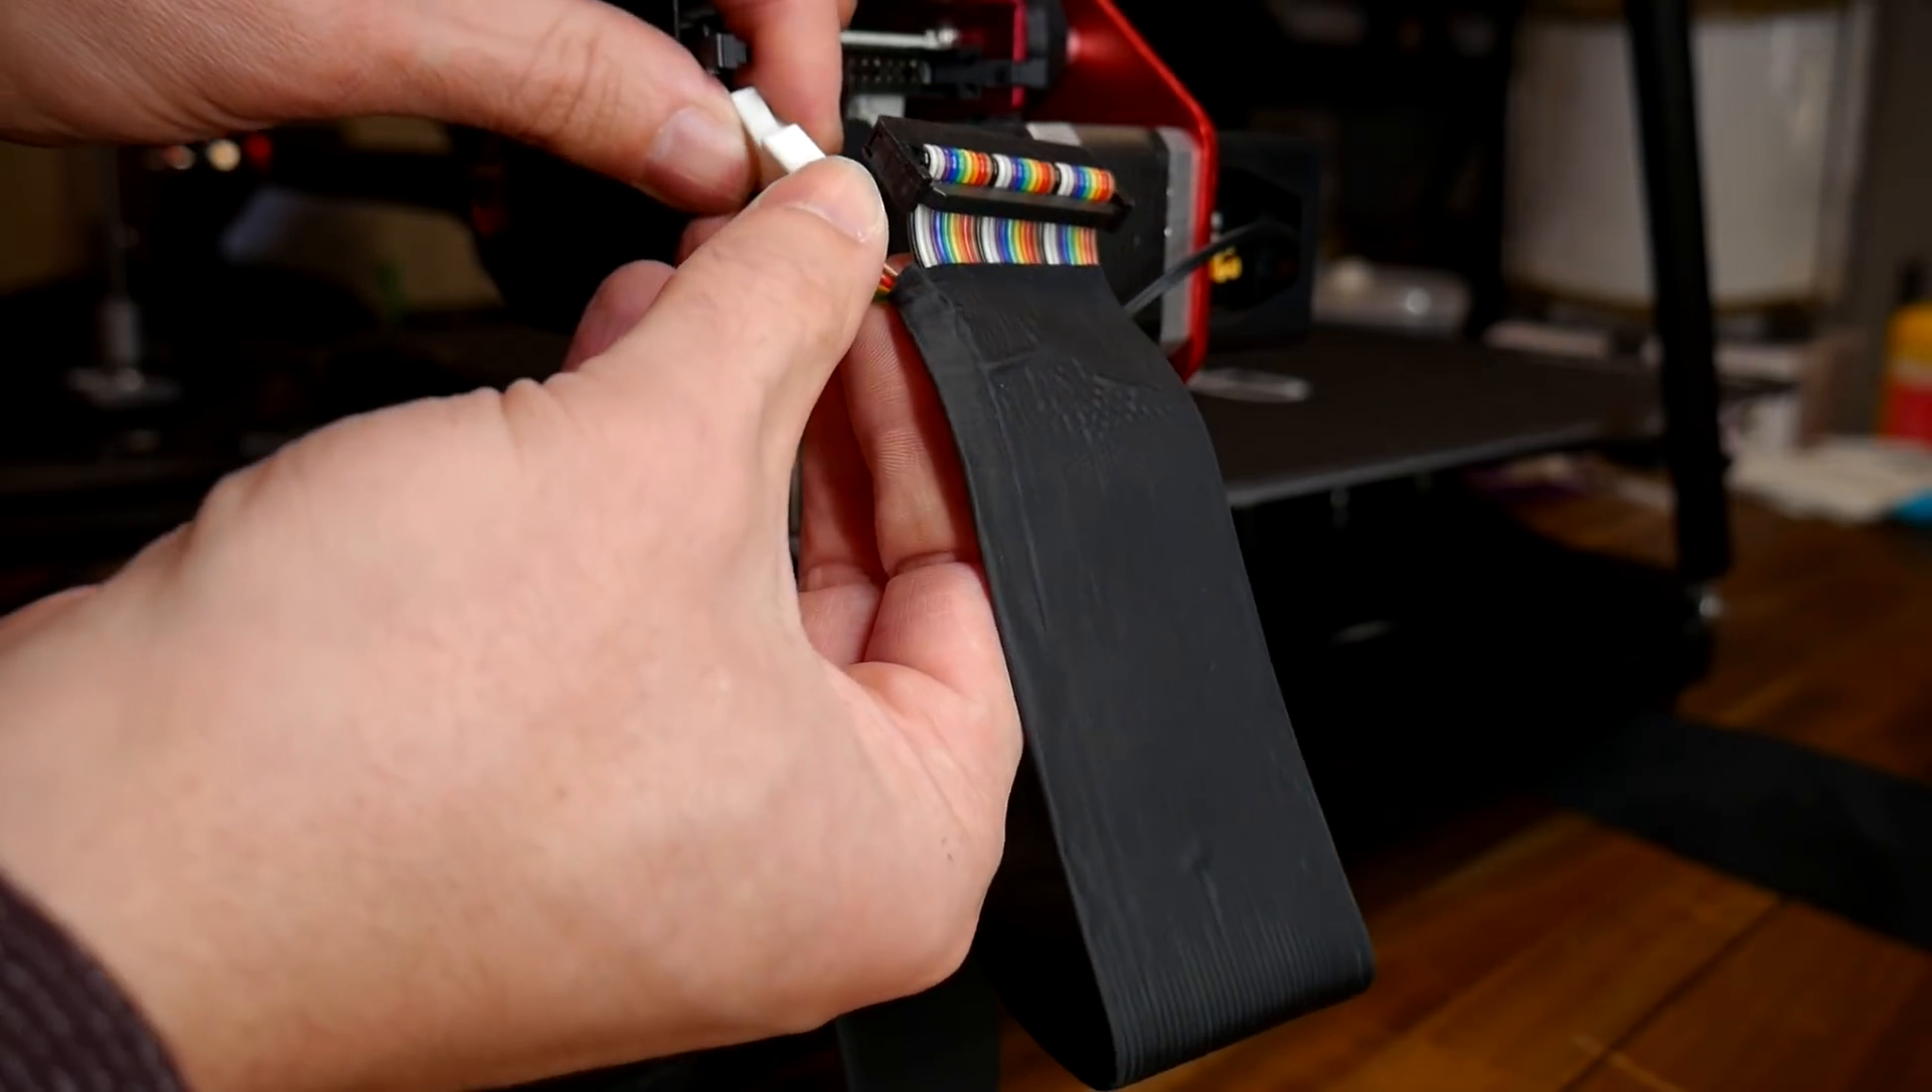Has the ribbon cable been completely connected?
No.